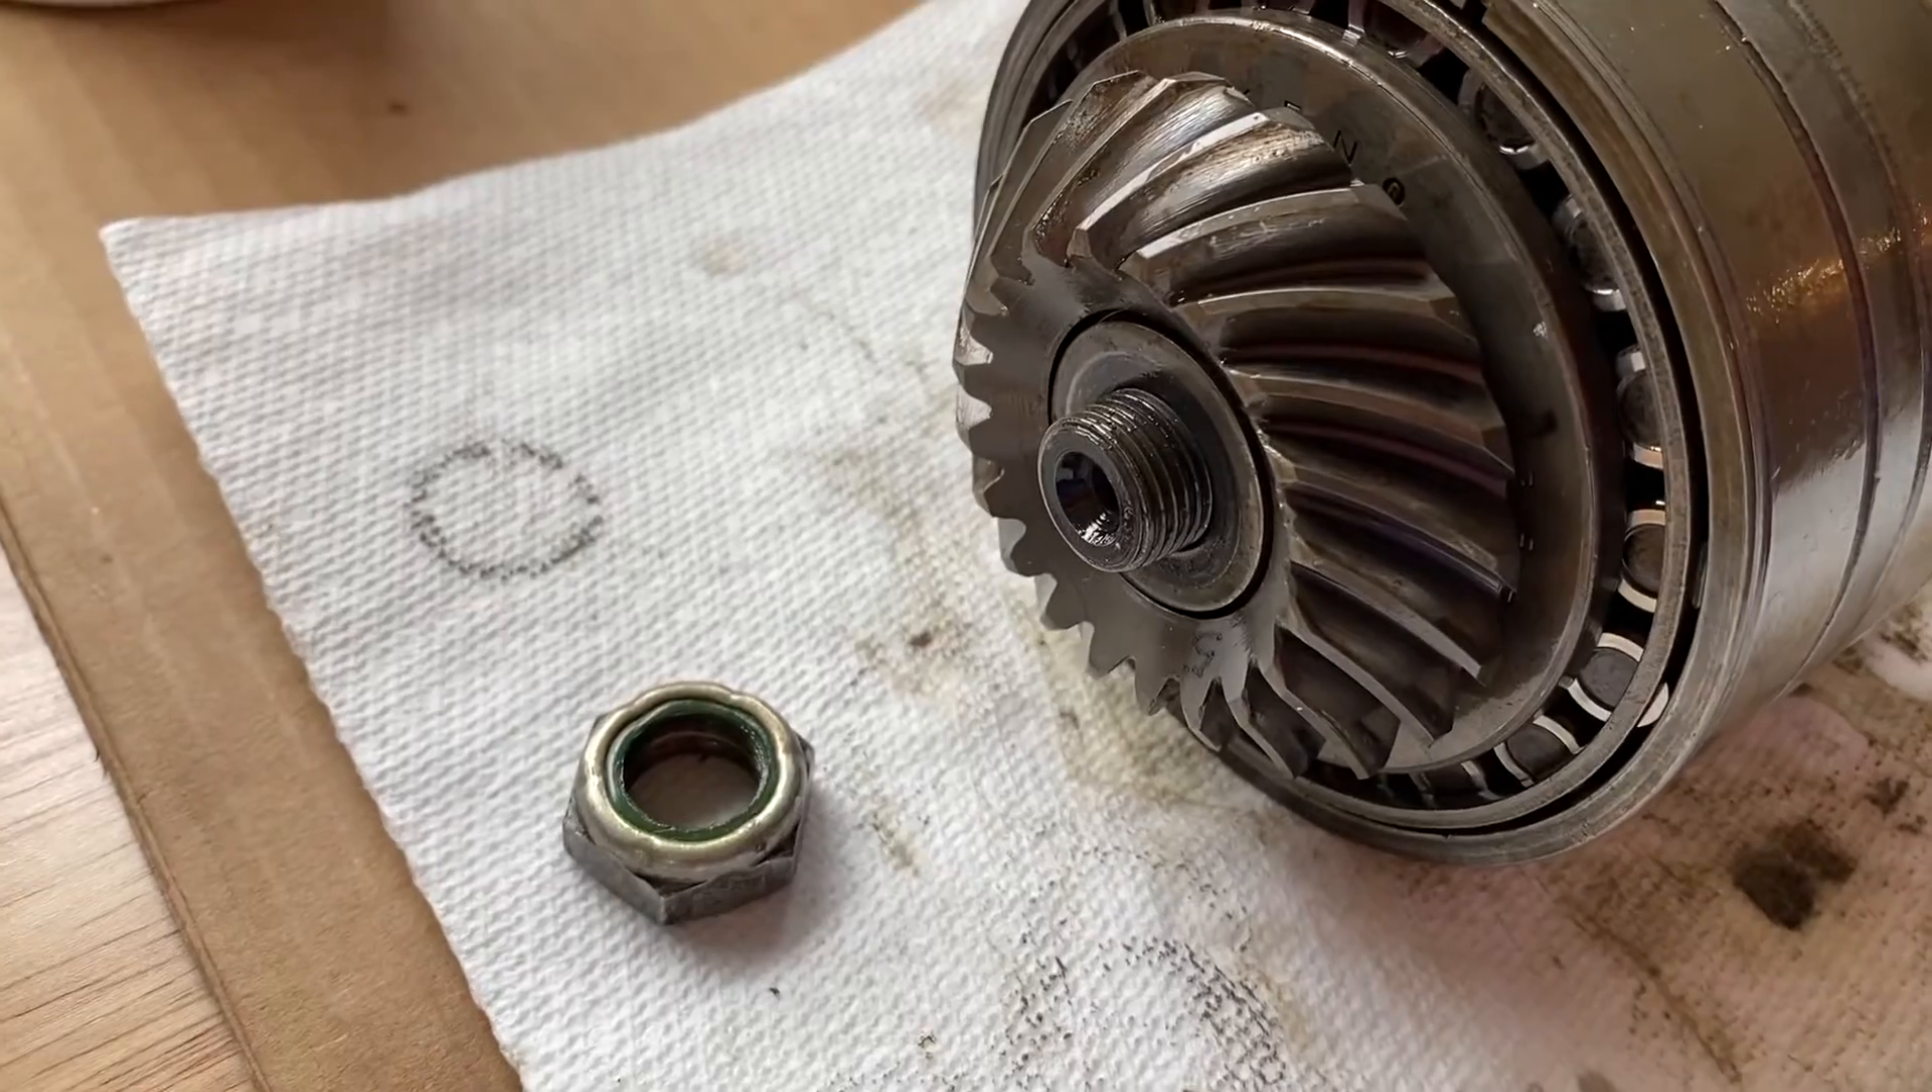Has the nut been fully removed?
Yes.